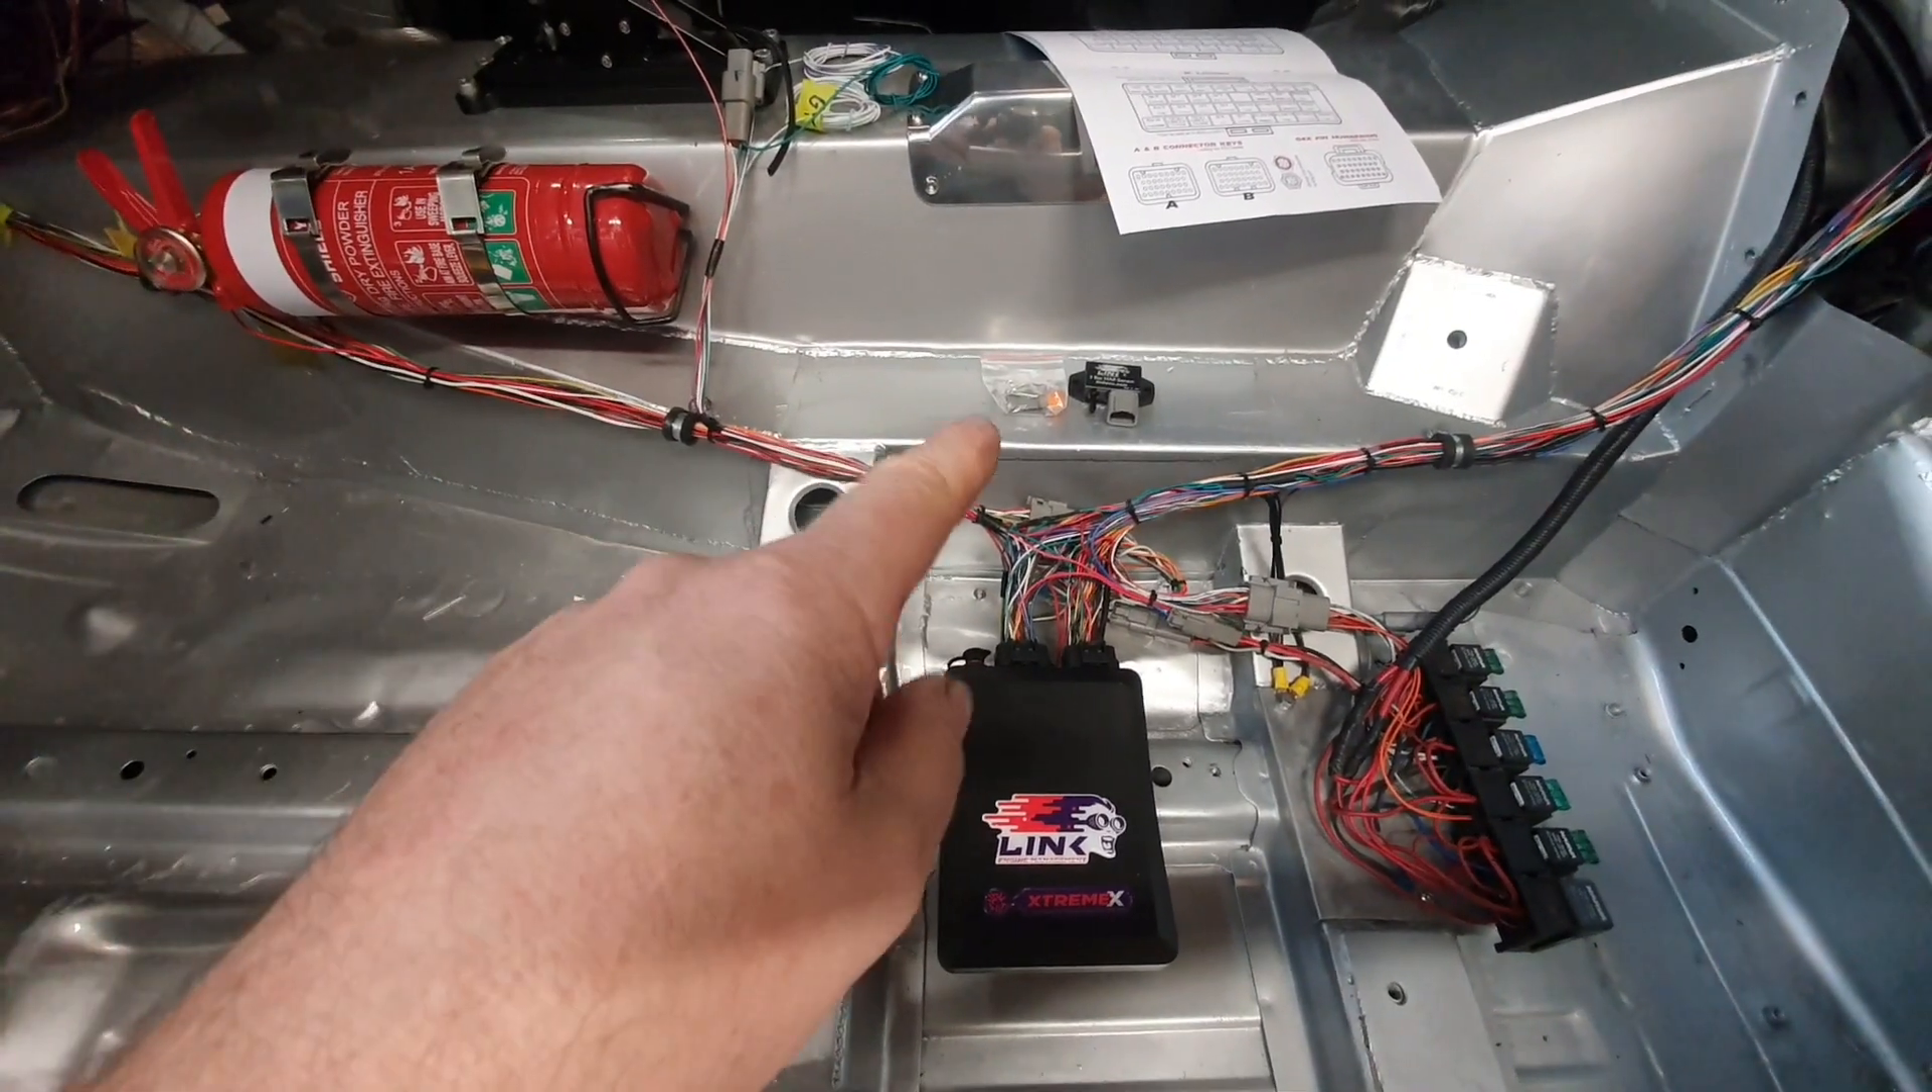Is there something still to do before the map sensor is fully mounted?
Yes.